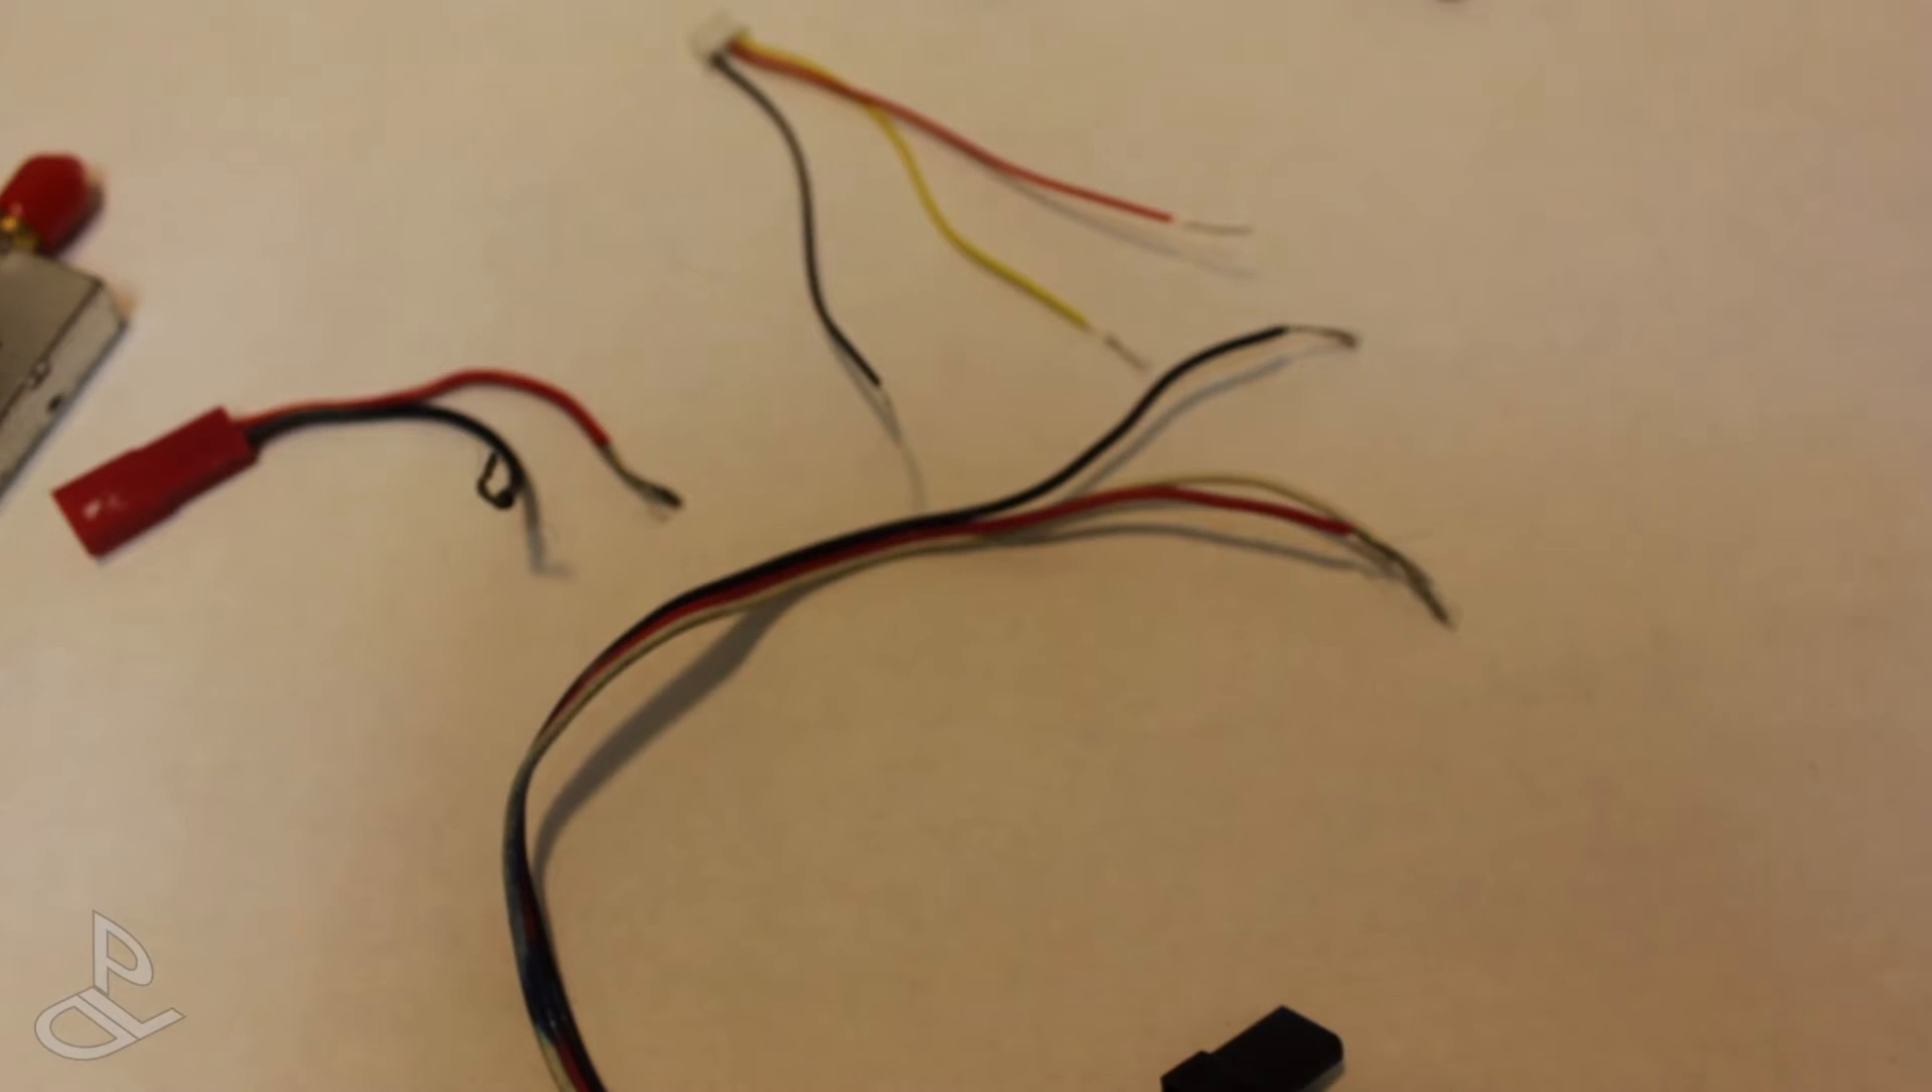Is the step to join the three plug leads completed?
No.